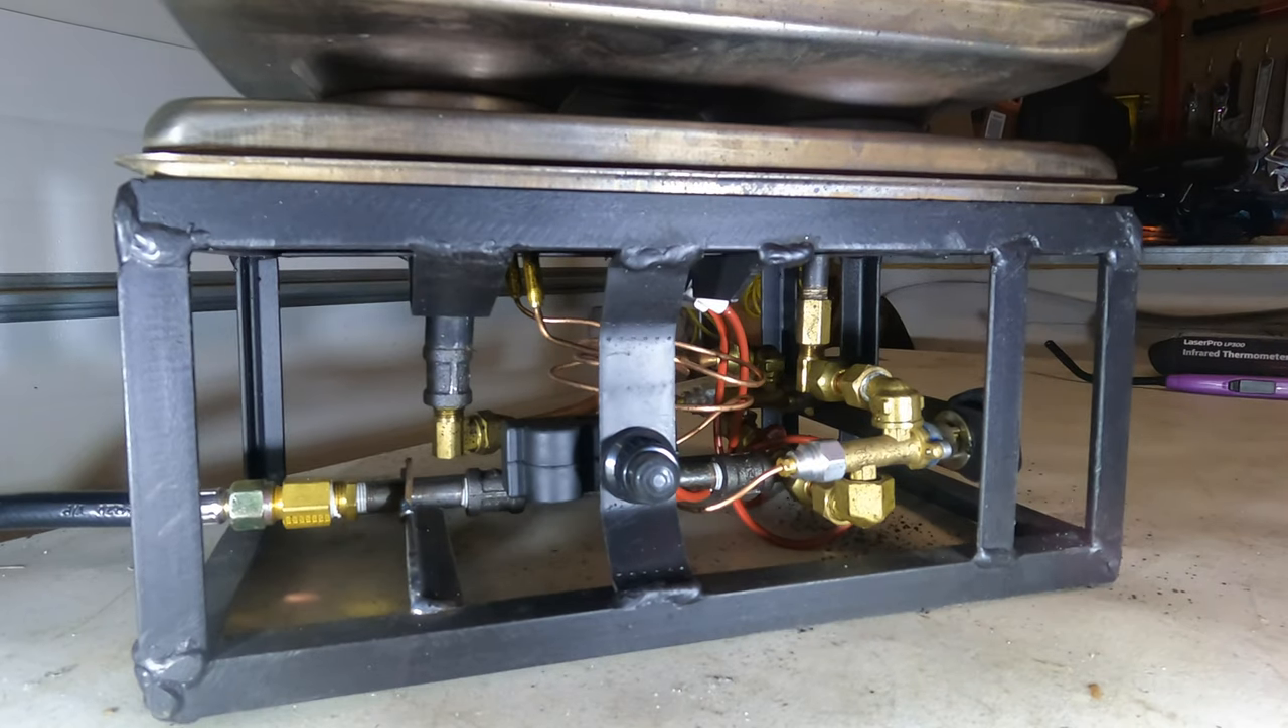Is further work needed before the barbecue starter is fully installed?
No.